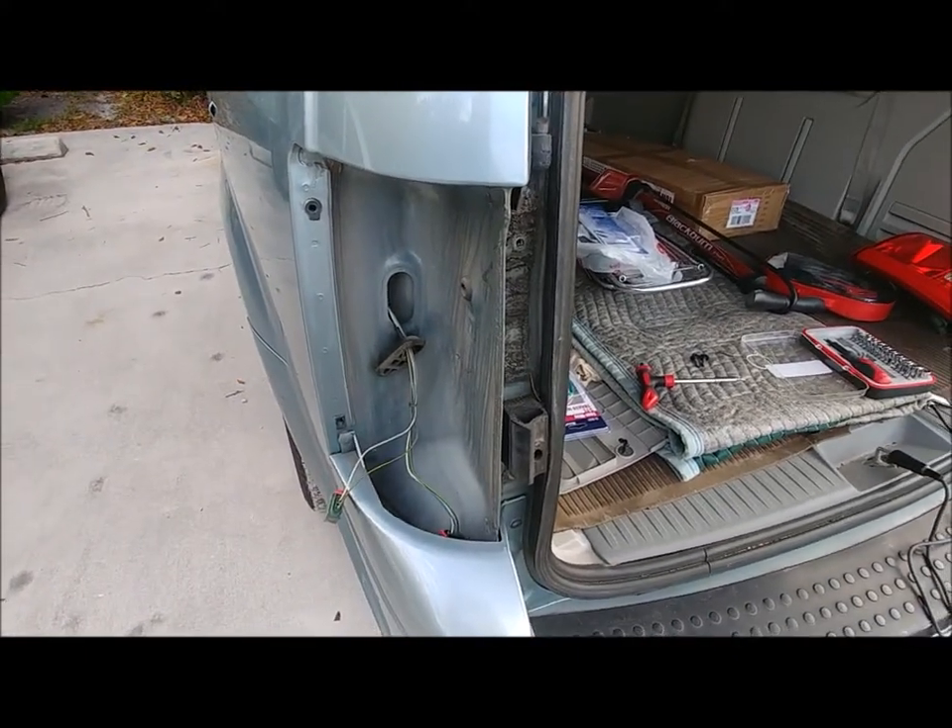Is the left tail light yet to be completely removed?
No.